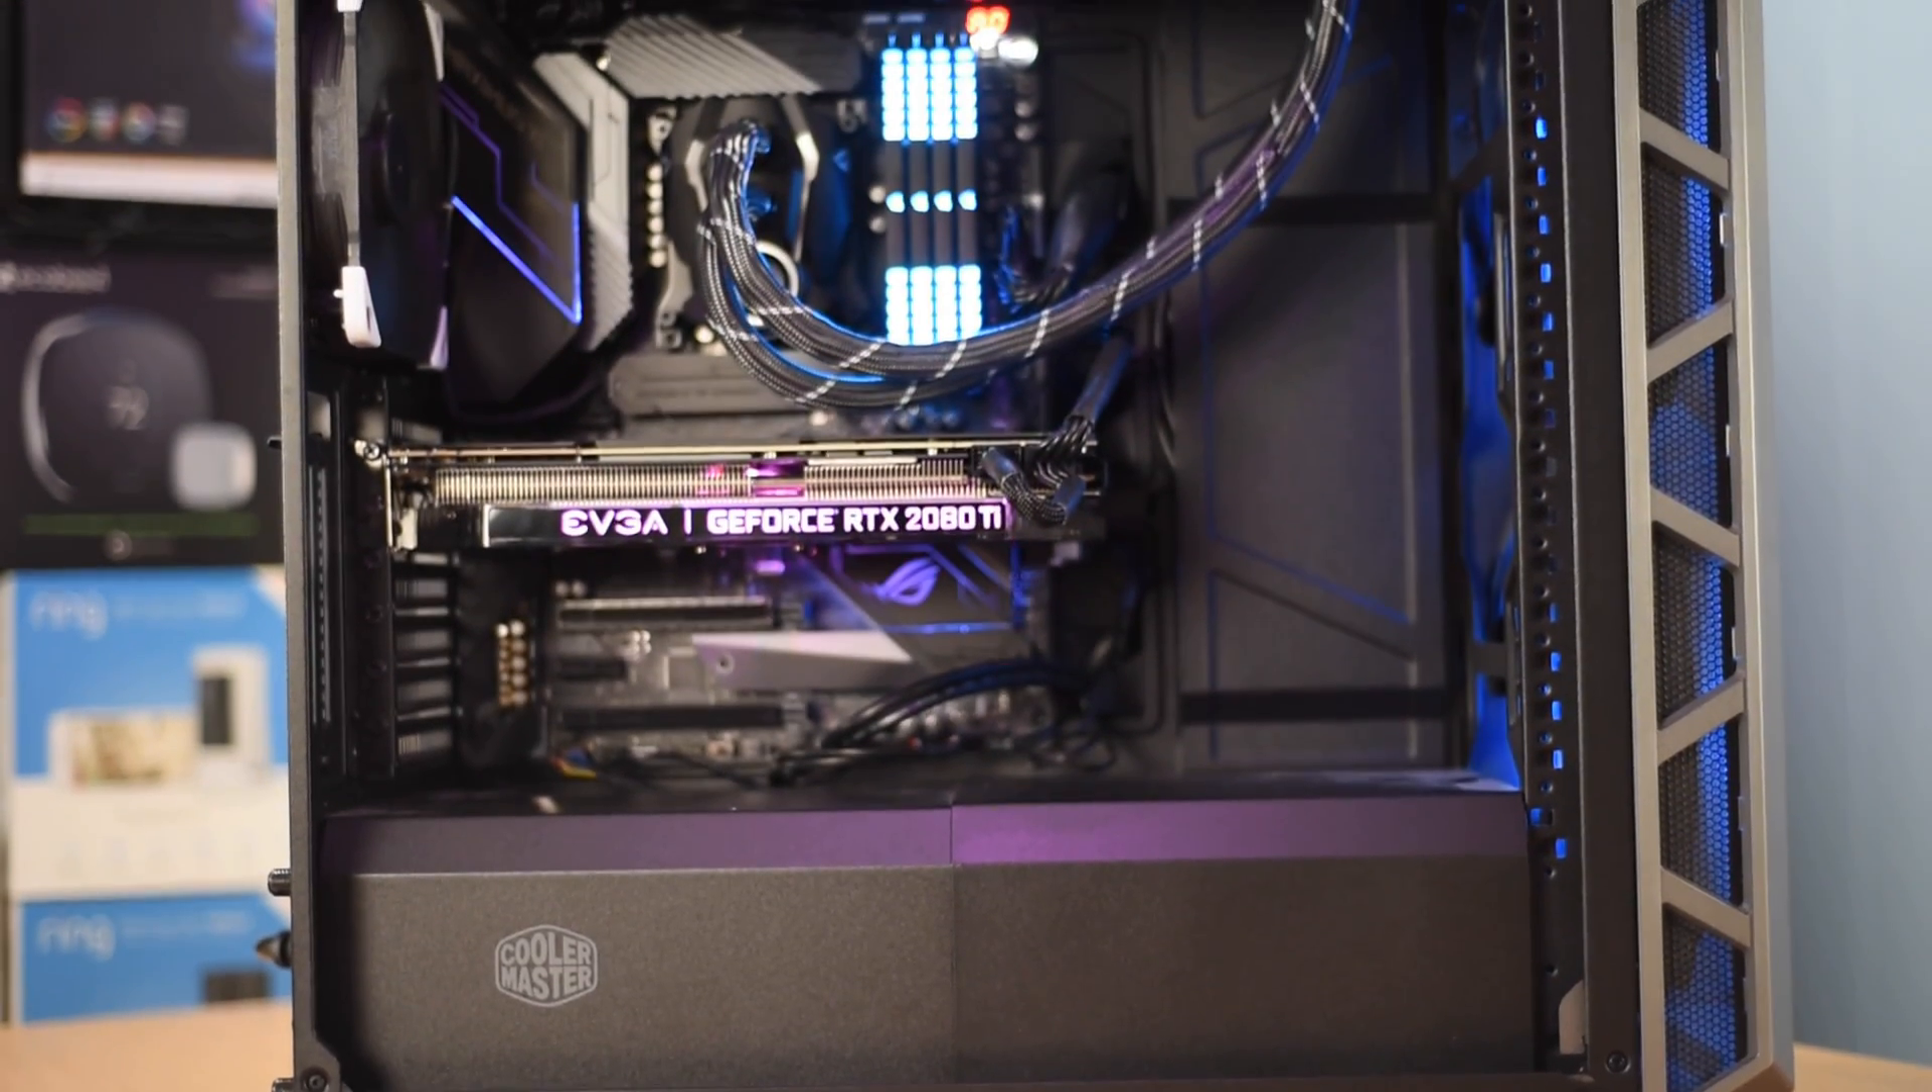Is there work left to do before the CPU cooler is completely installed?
No.